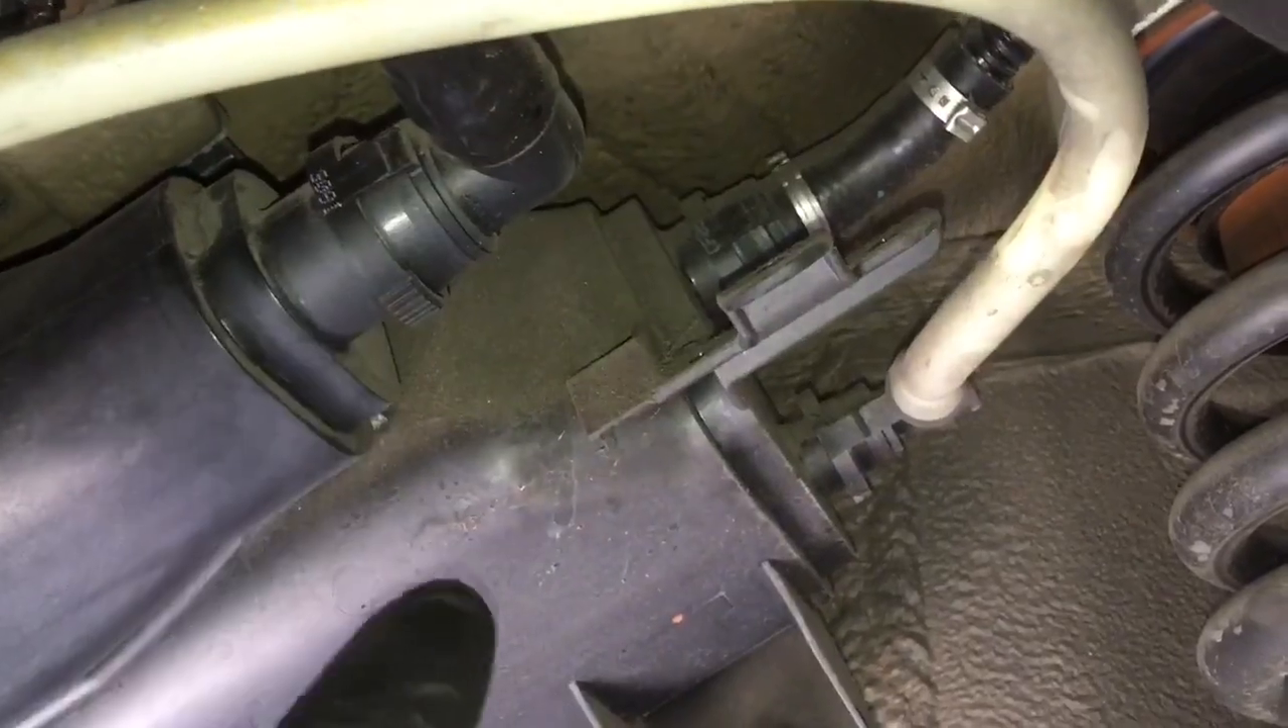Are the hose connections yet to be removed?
Yes.